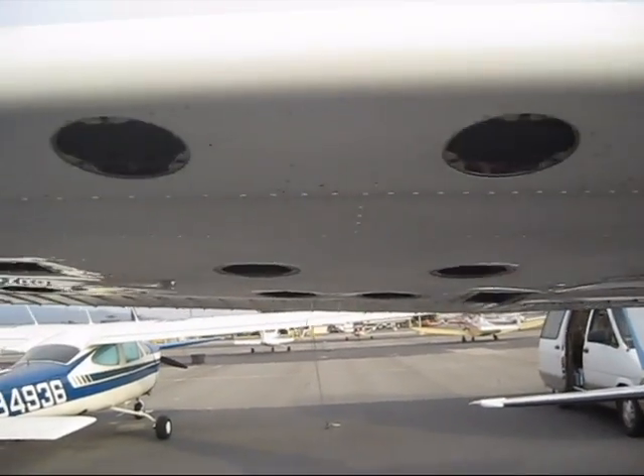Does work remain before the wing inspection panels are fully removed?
No.